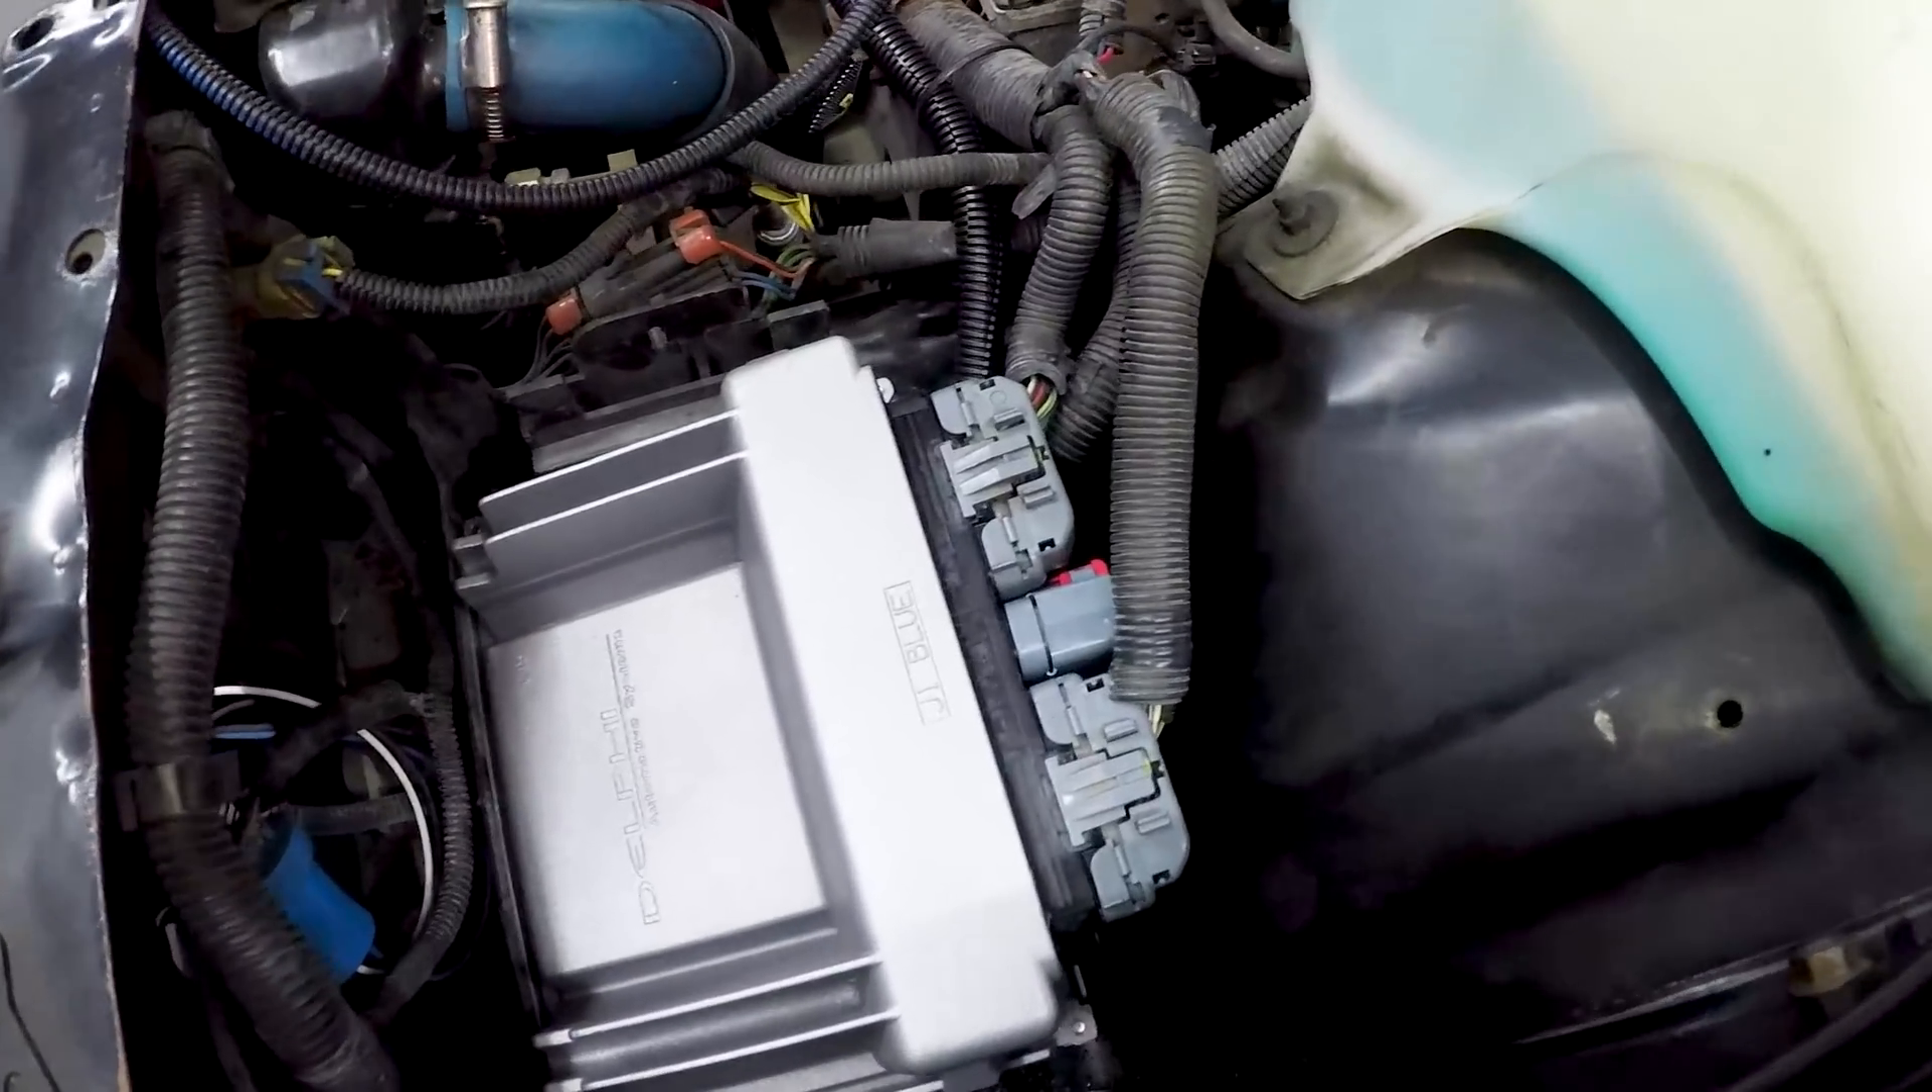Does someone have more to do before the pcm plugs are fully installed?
No.